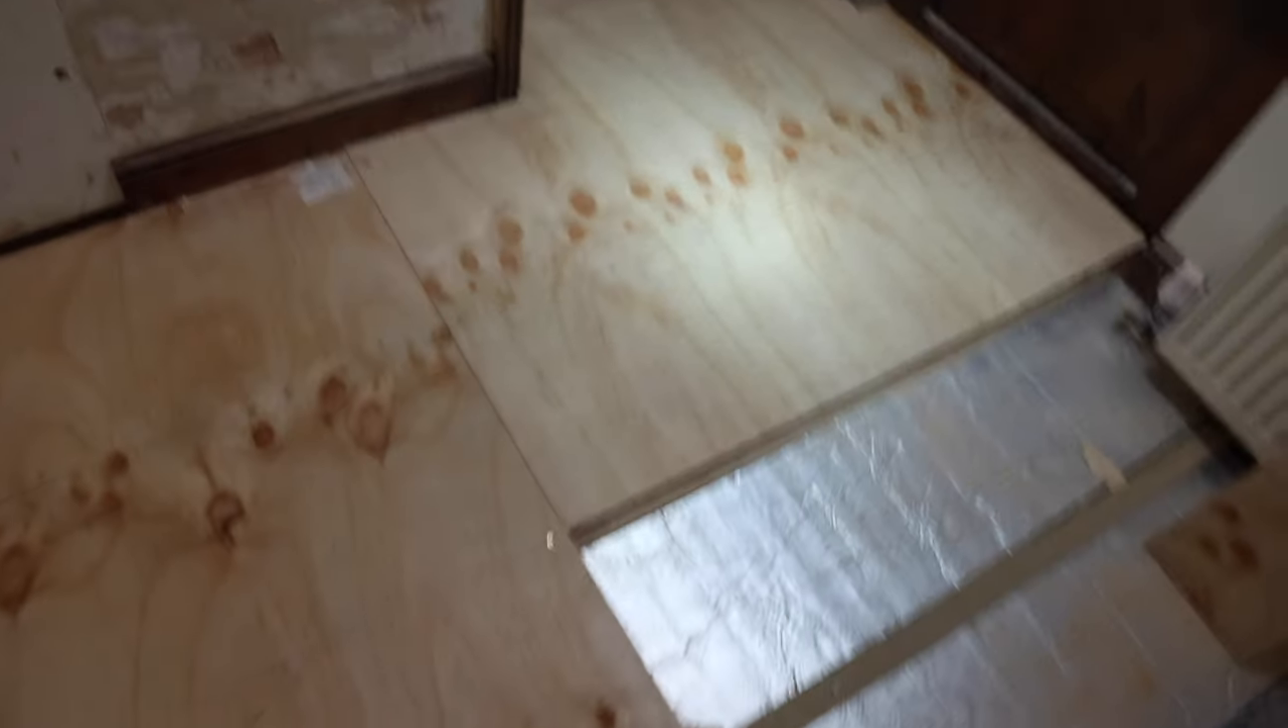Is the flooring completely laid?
No.